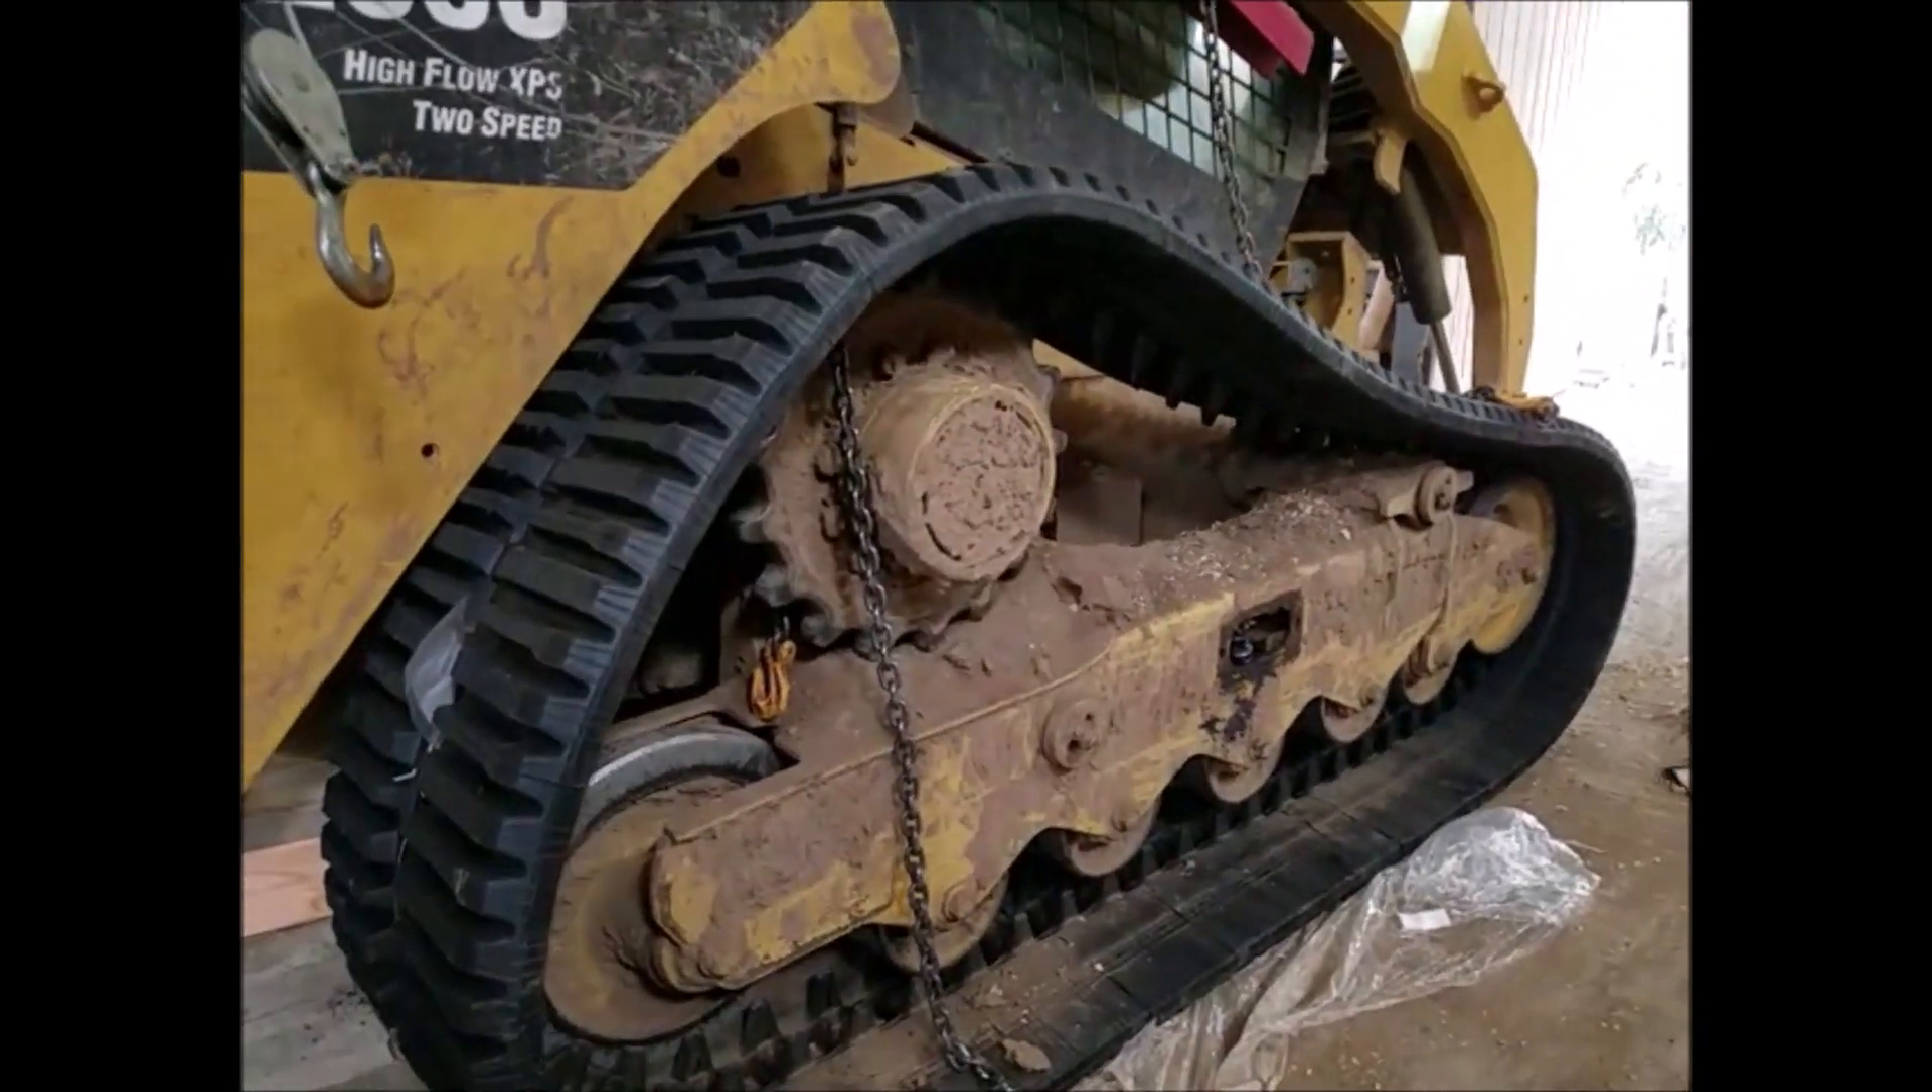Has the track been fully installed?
No.